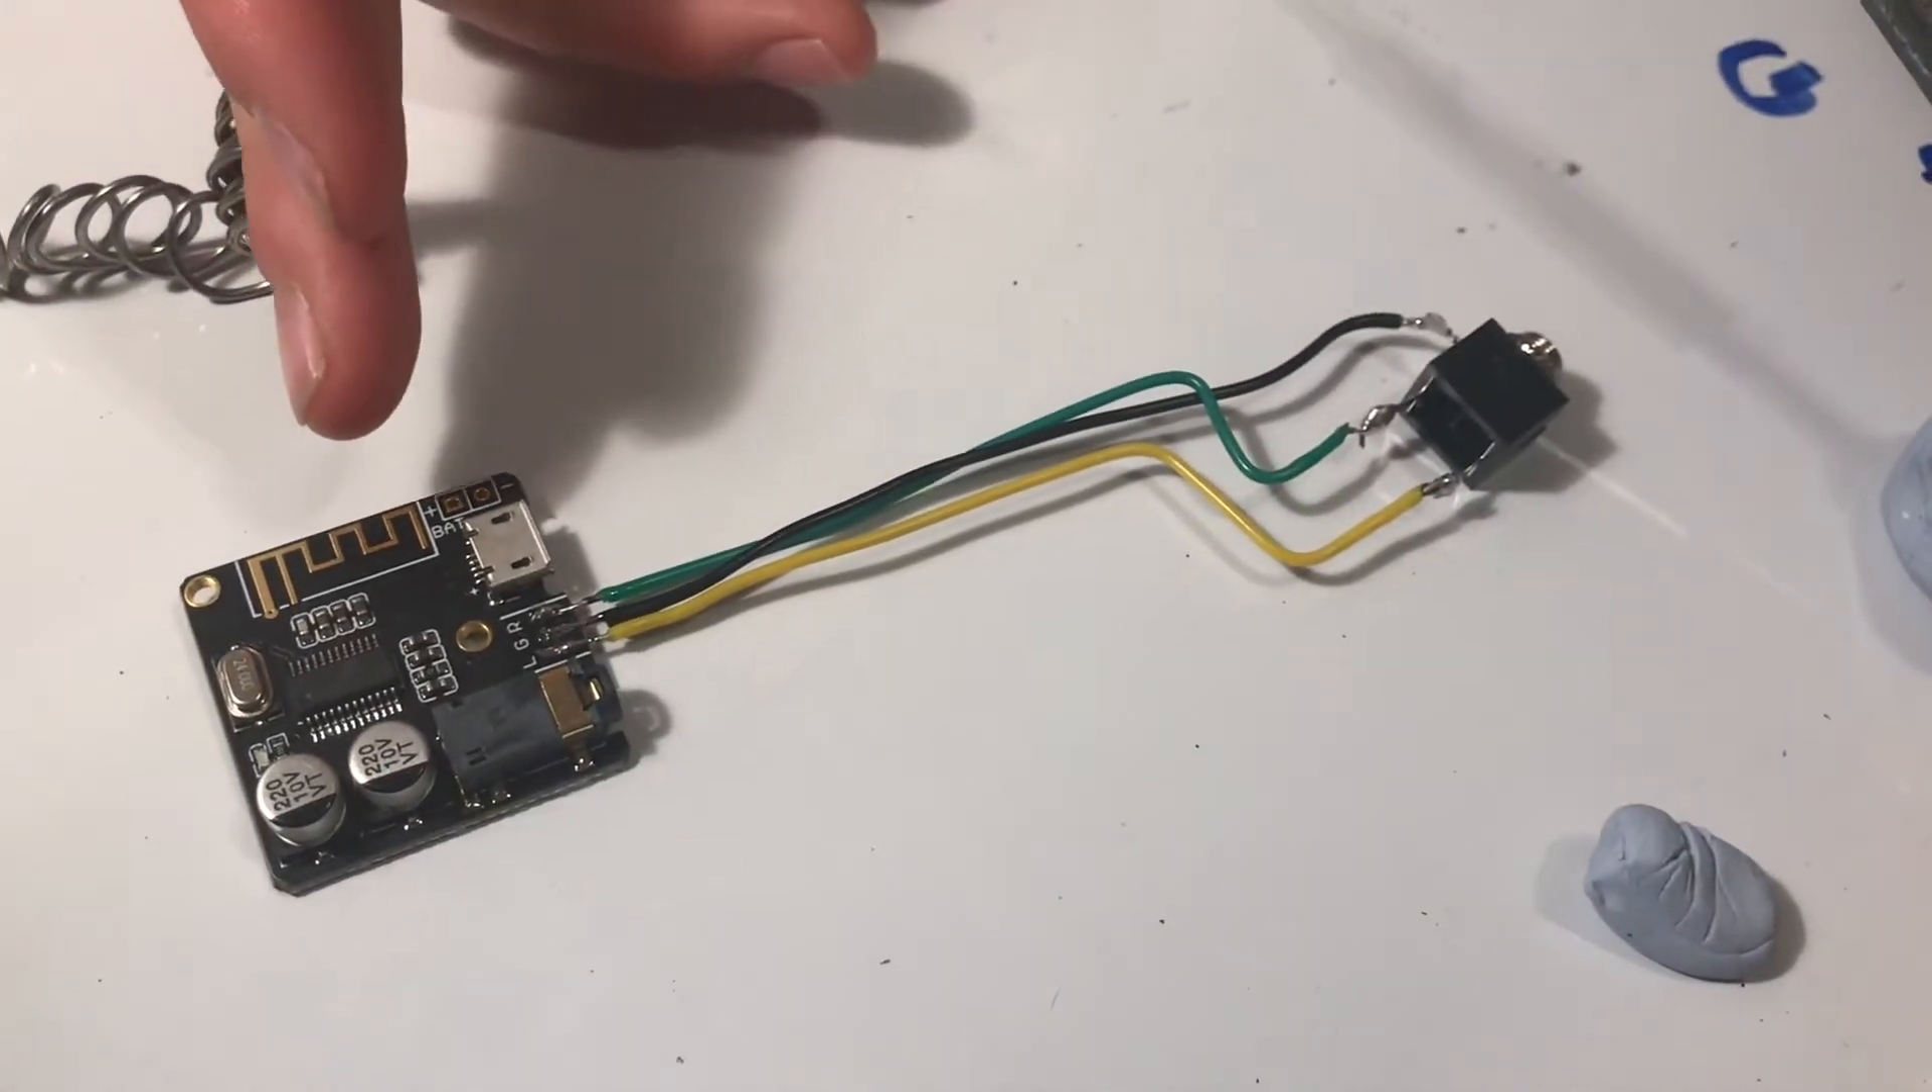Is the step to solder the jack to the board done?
Yes.